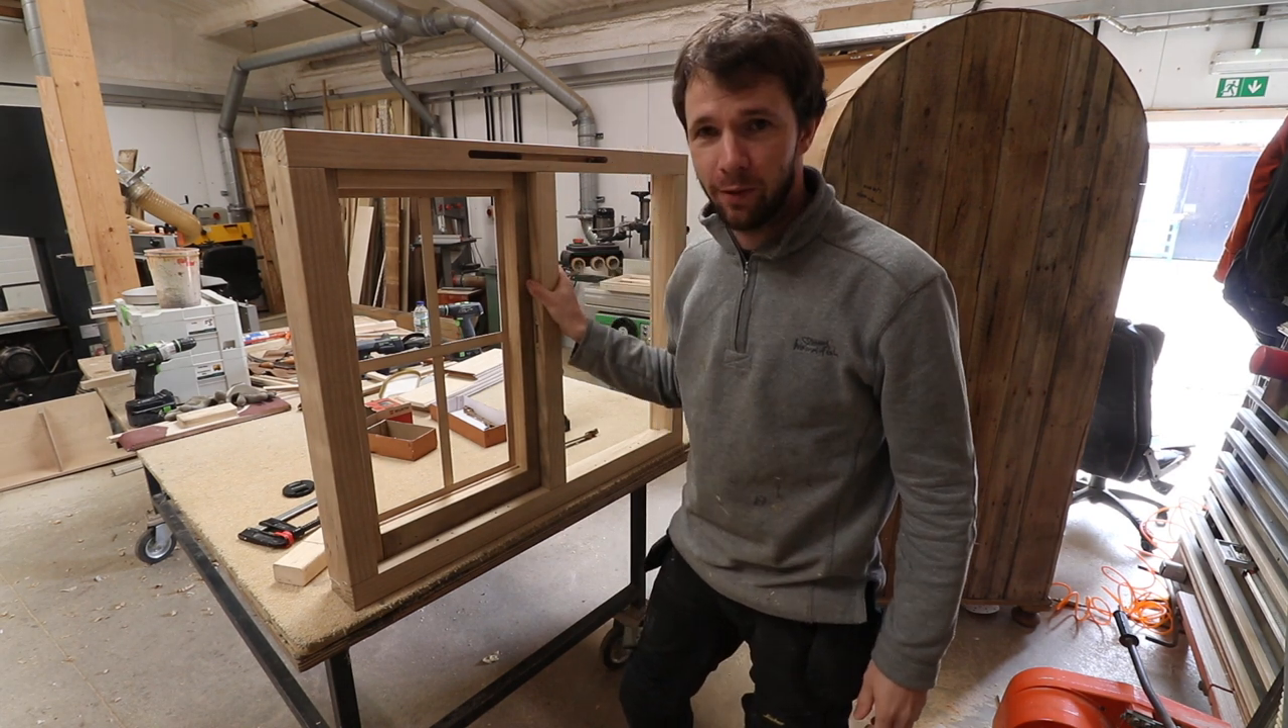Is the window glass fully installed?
No.